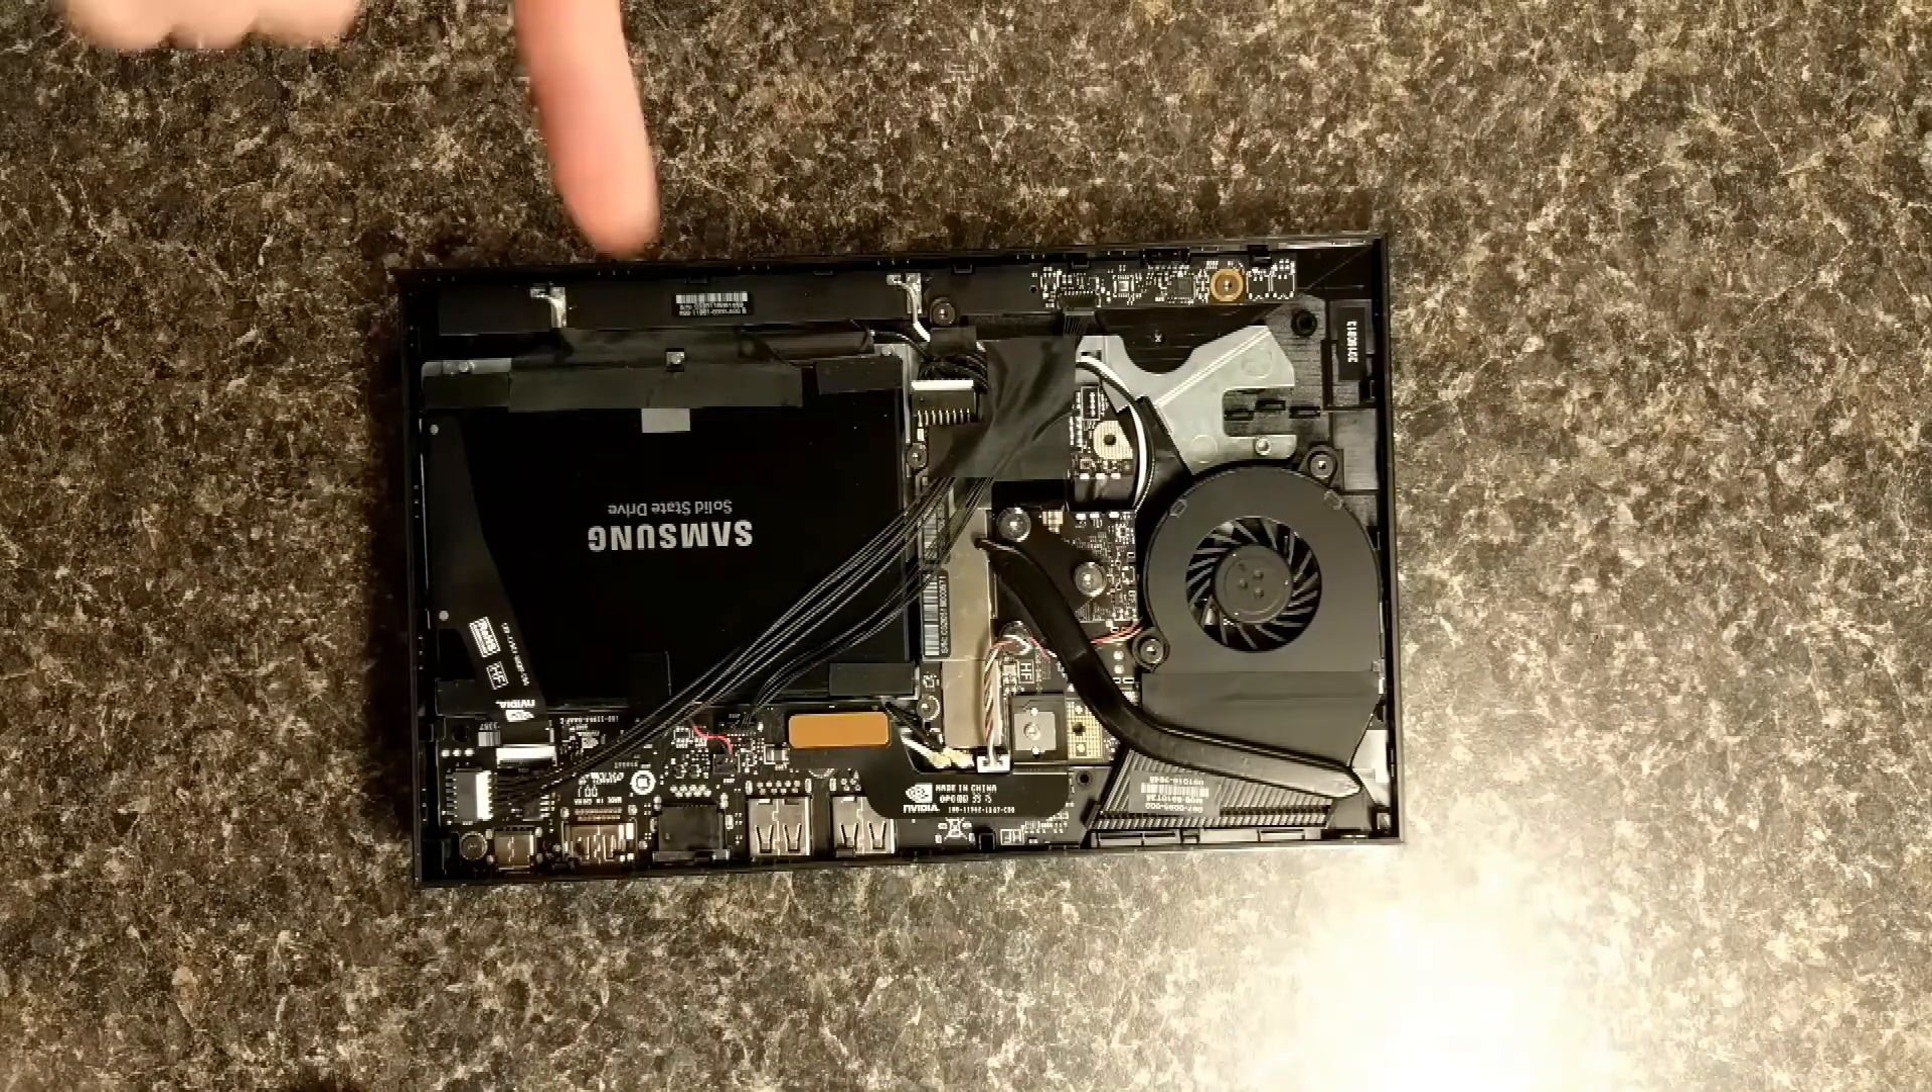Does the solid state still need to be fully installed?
No.